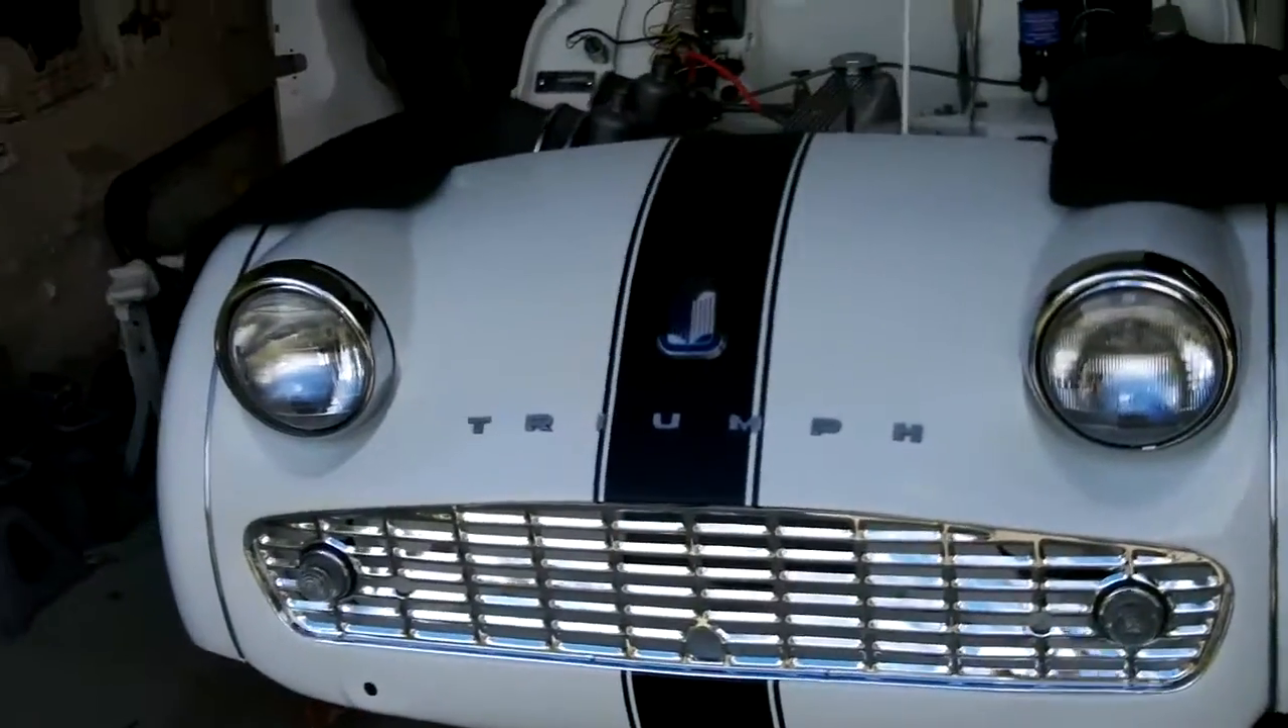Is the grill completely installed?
Yes.